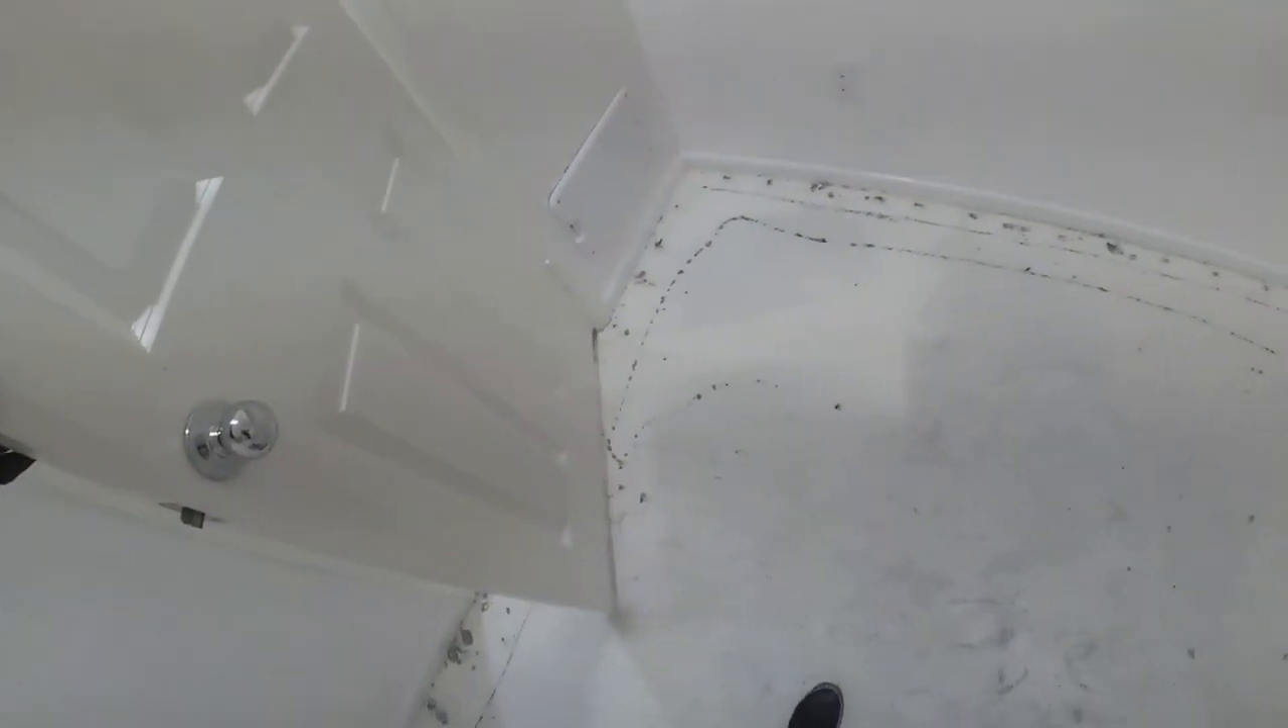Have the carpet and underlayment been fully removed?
Yes.